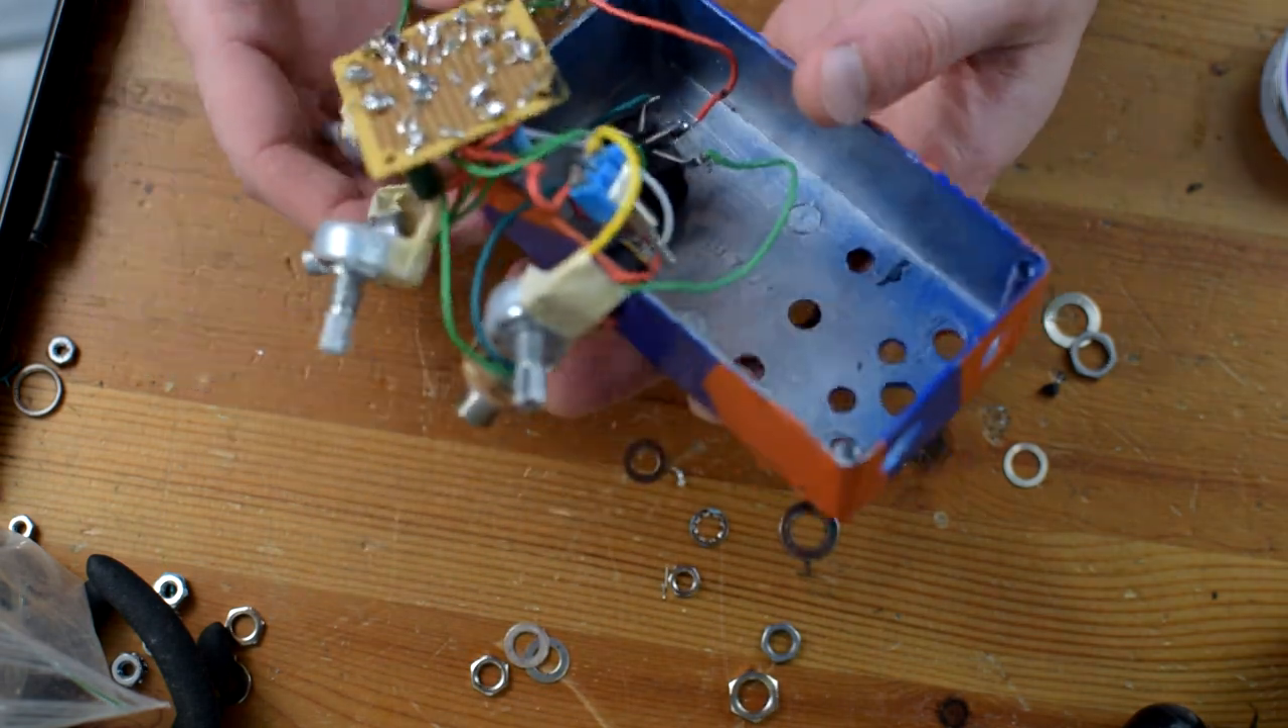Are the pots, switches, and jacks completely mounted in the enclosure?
No.